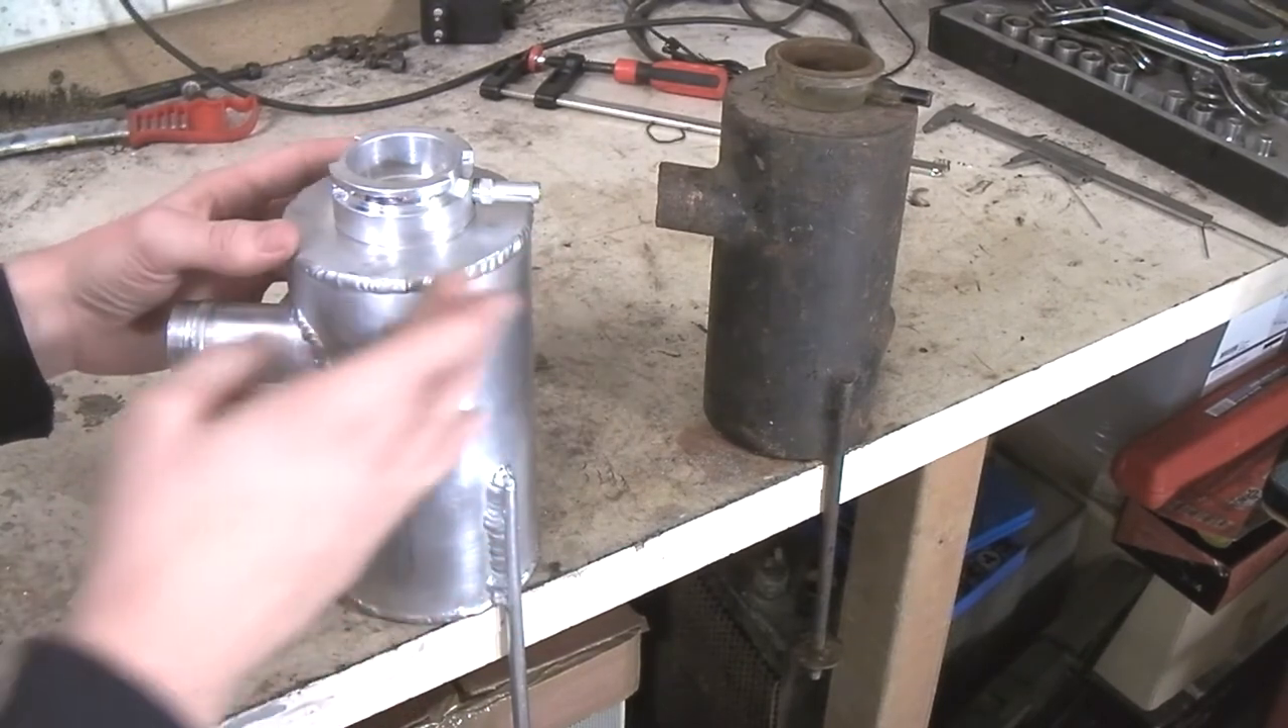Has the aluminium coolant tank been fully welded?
Yes.